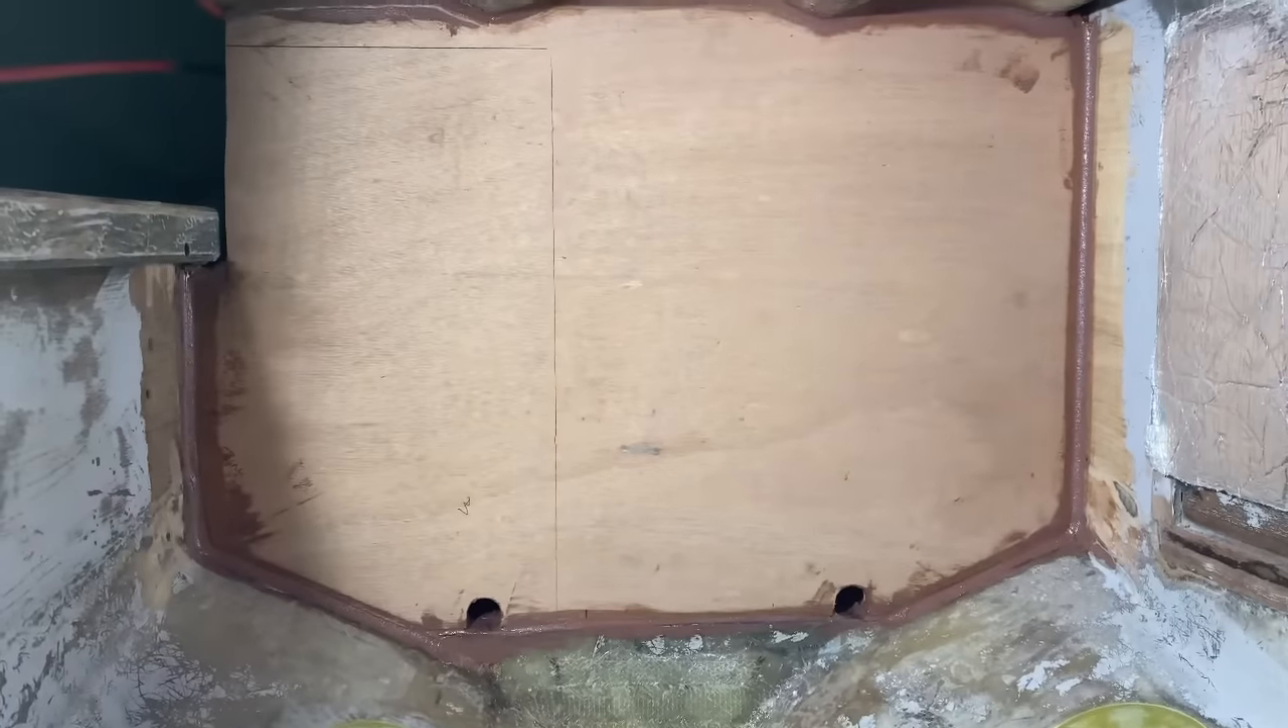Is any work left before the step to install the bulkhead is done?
No.